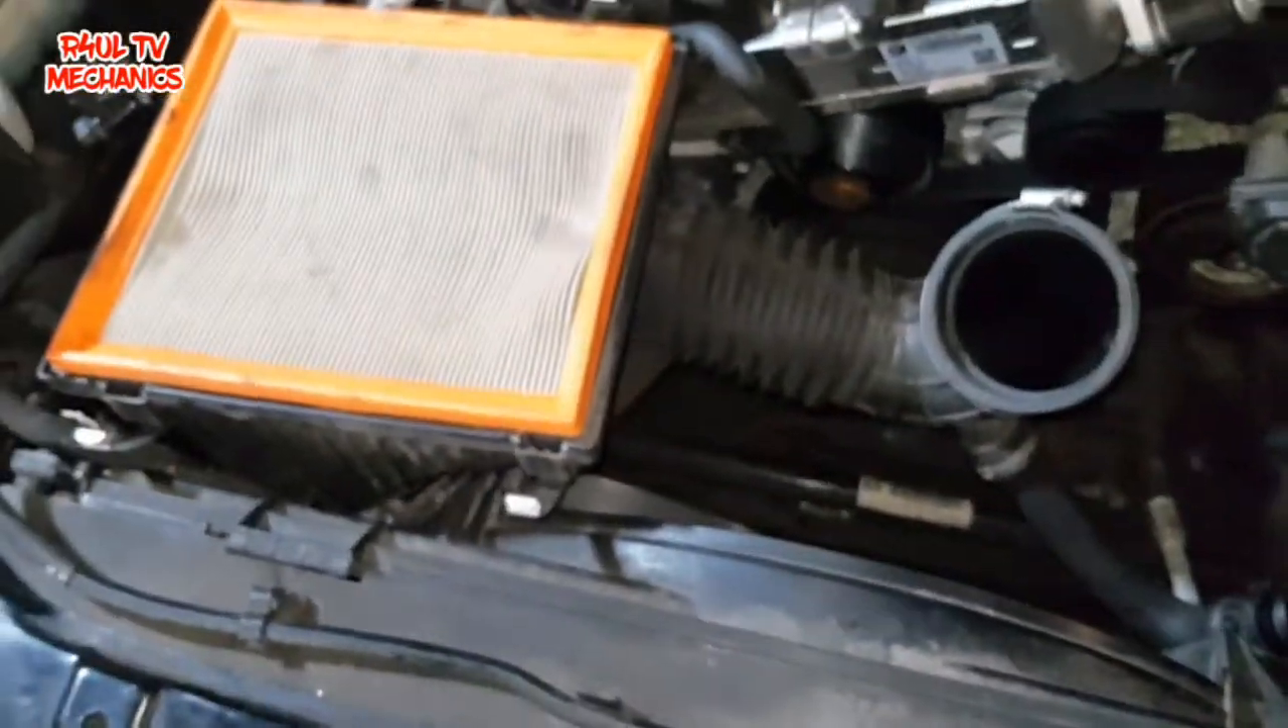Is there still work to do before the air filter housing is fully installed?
Yes.